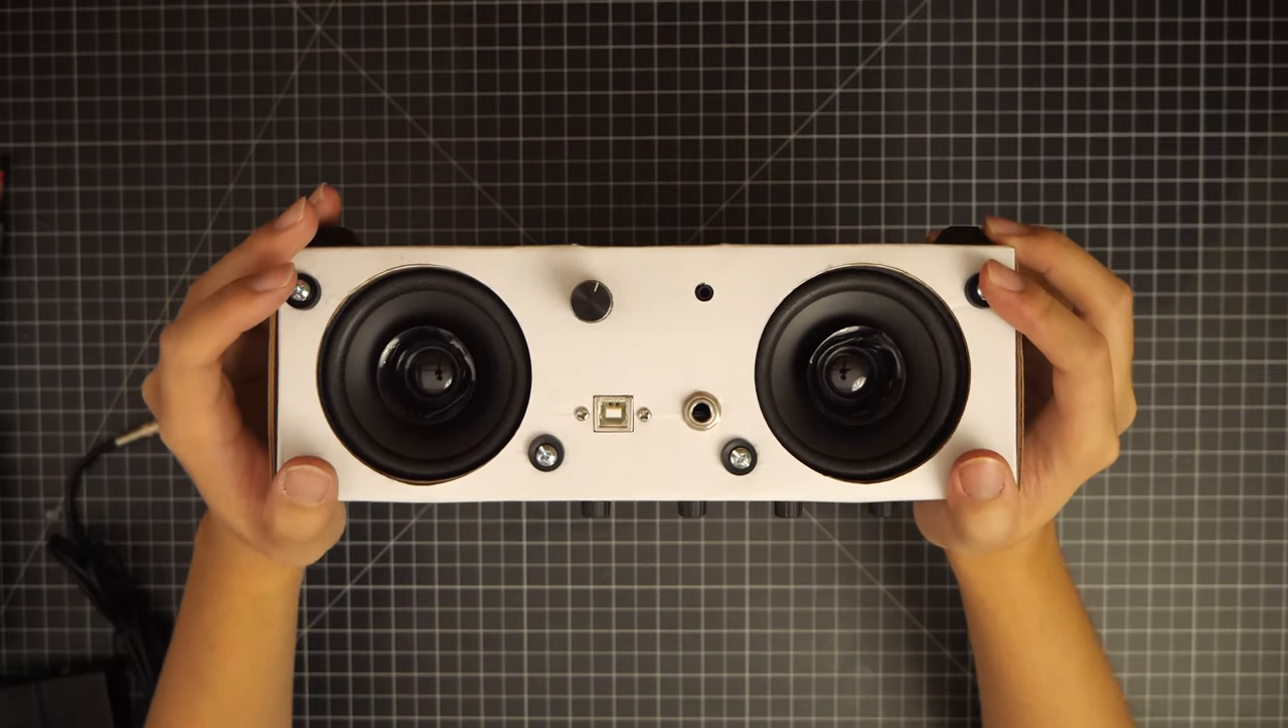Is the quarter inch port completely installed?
Yes.